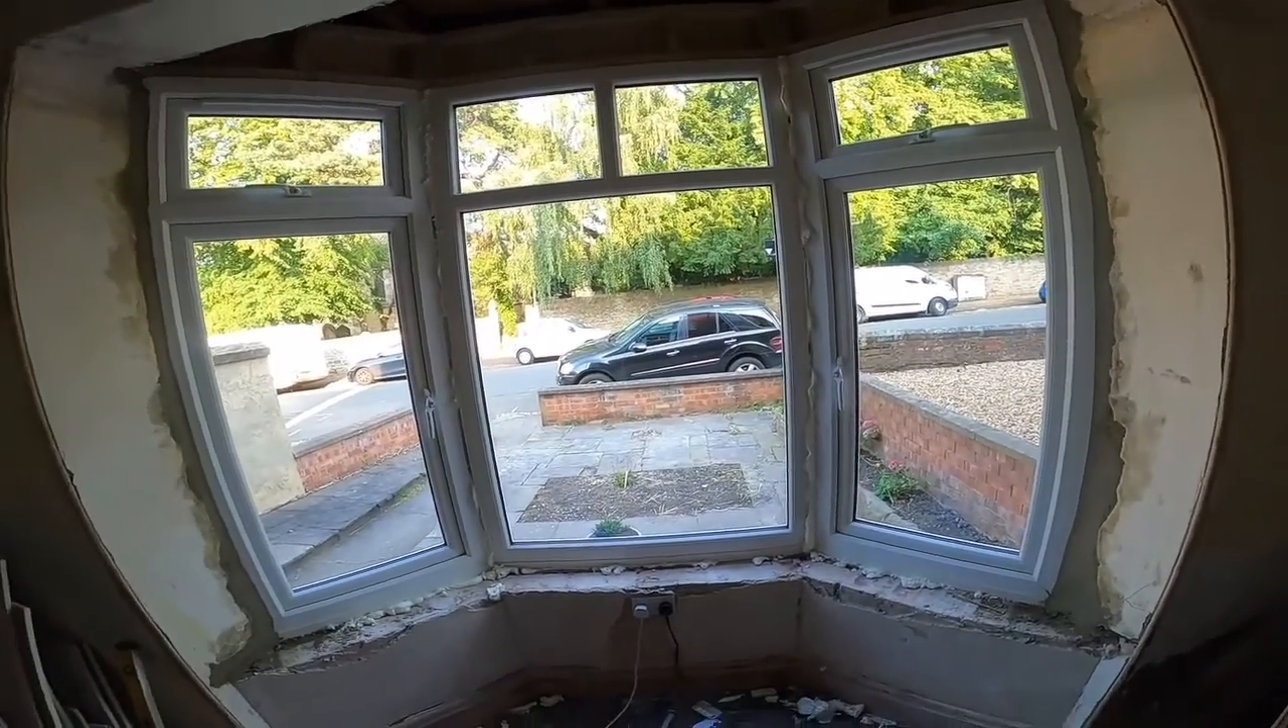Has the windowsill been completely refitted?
No.